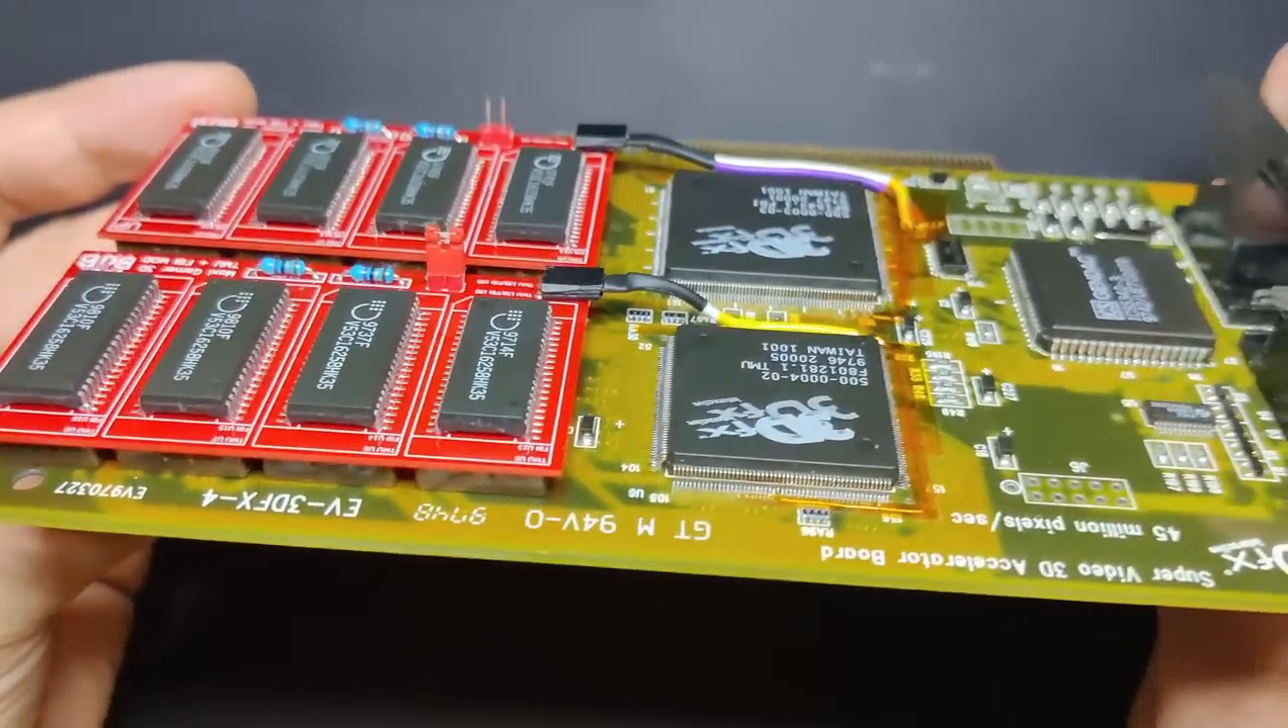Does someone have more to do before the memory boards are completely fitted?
No.